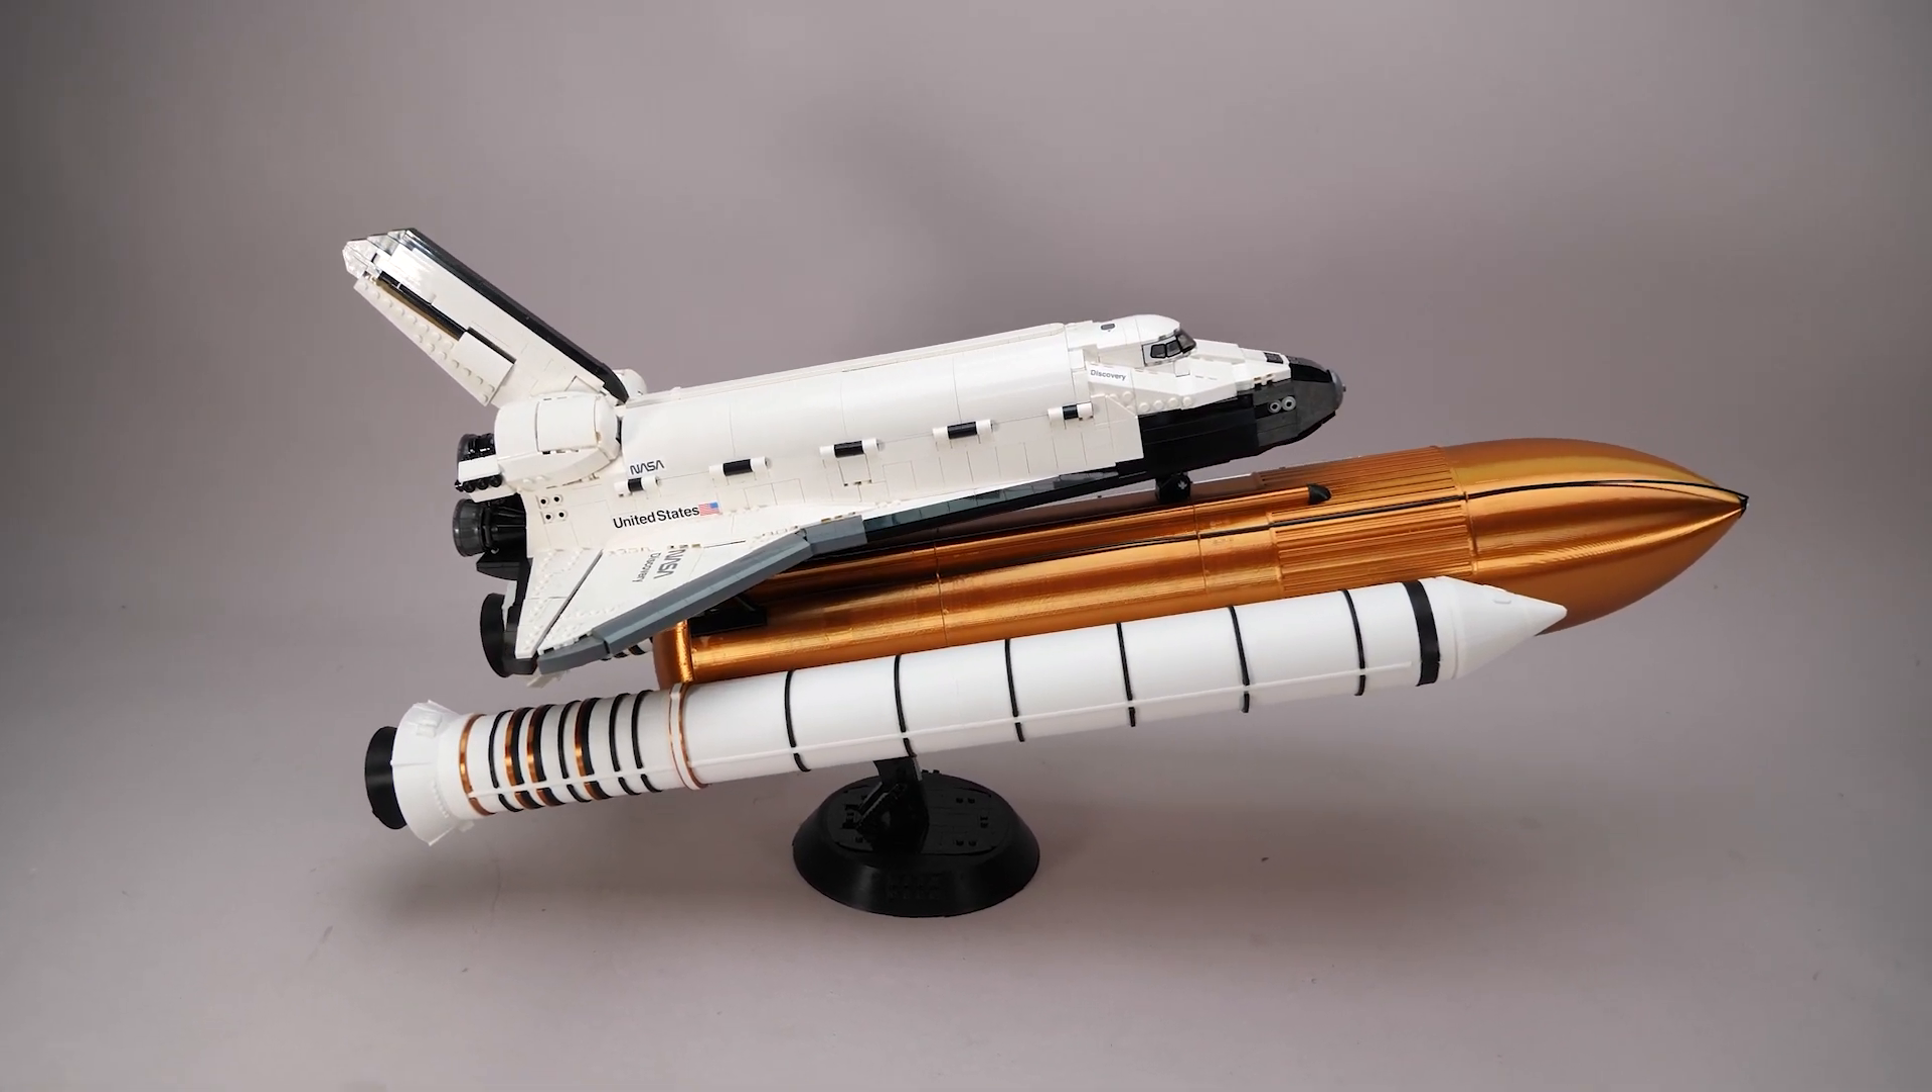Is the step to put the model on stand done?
Yes.